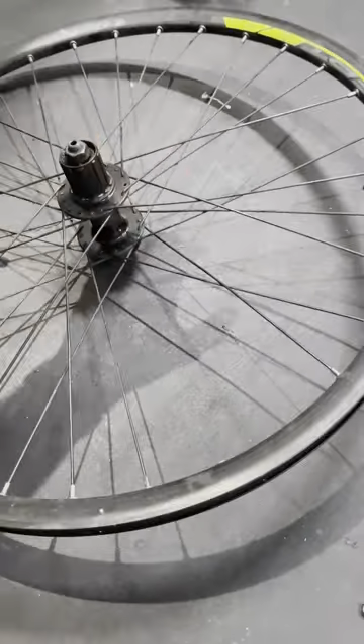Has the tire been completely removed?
Yes.